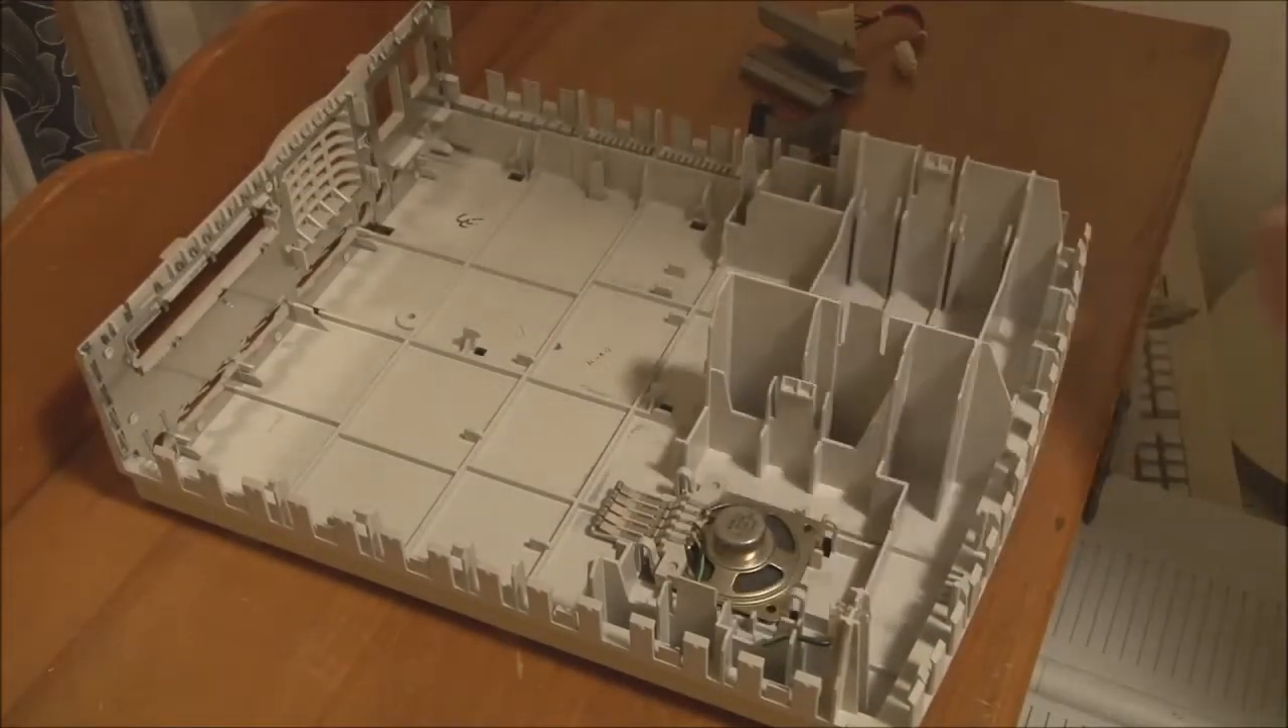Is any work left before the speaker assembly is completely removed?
Yes.